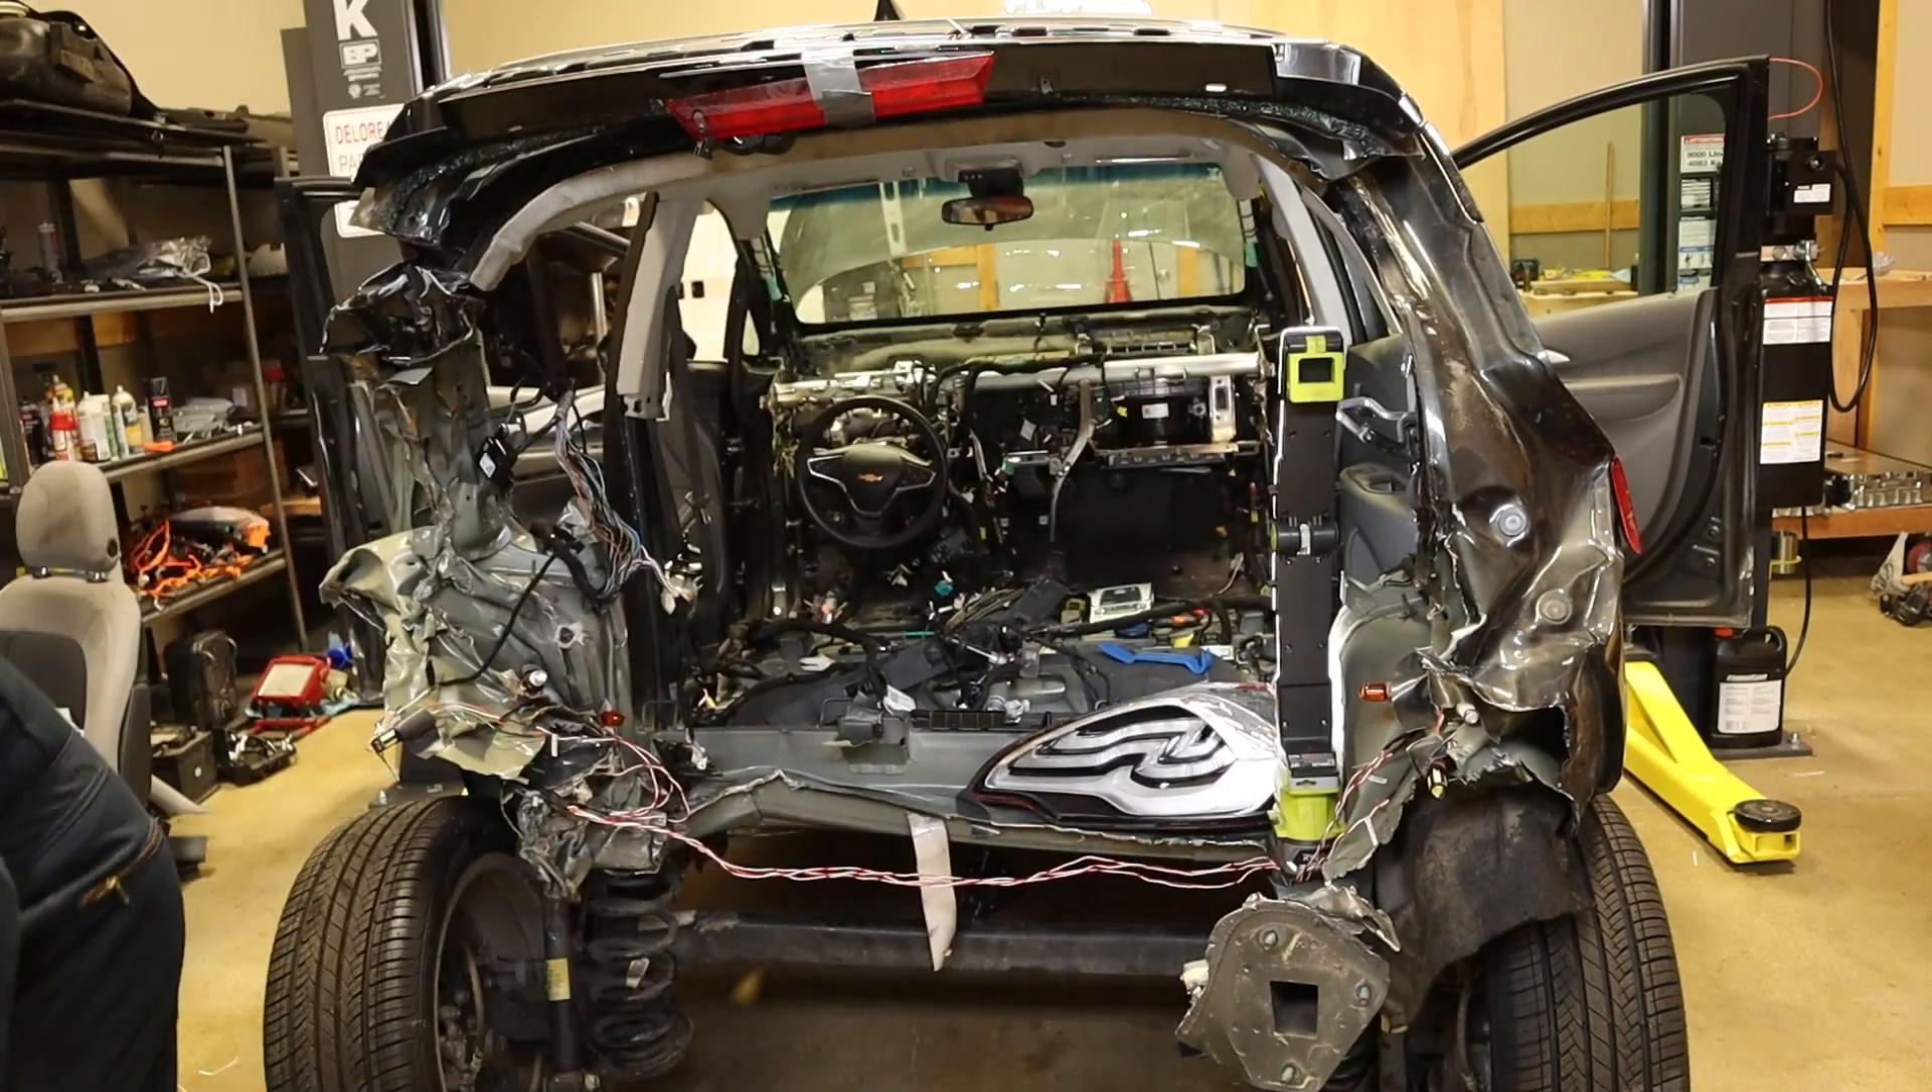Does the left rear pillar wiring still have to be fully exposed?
No.